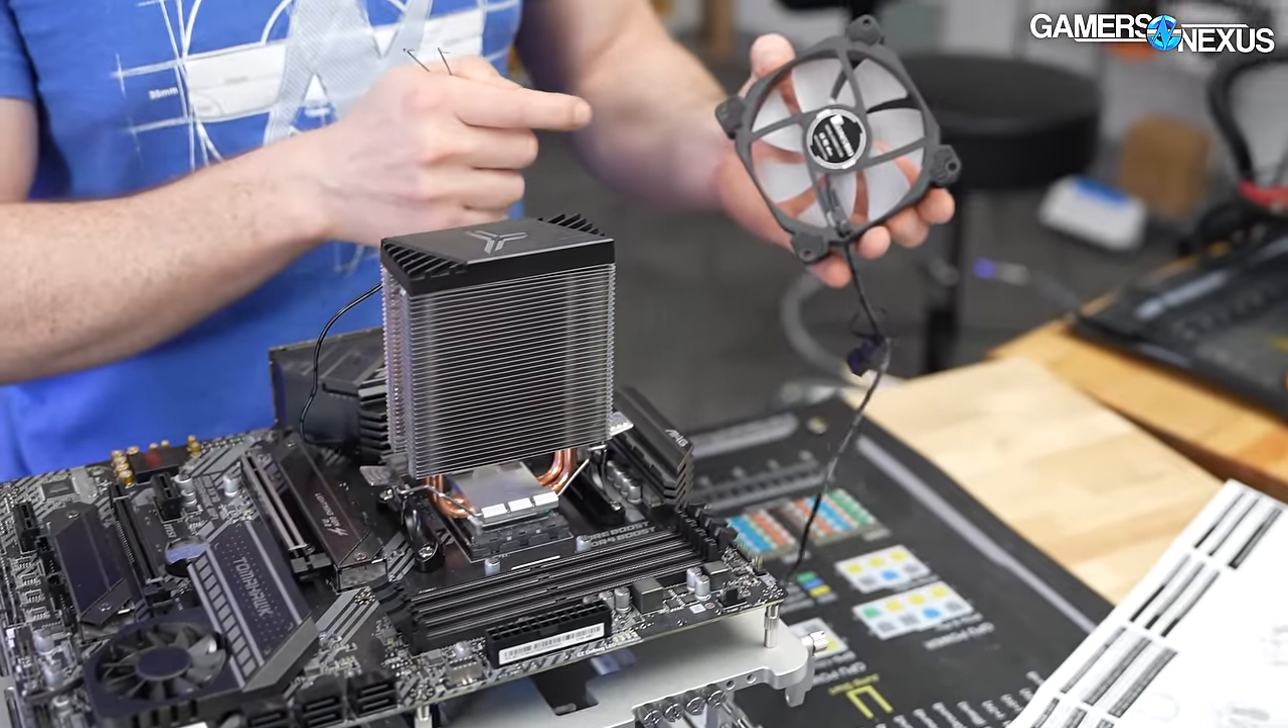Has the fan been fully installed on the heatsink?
No.